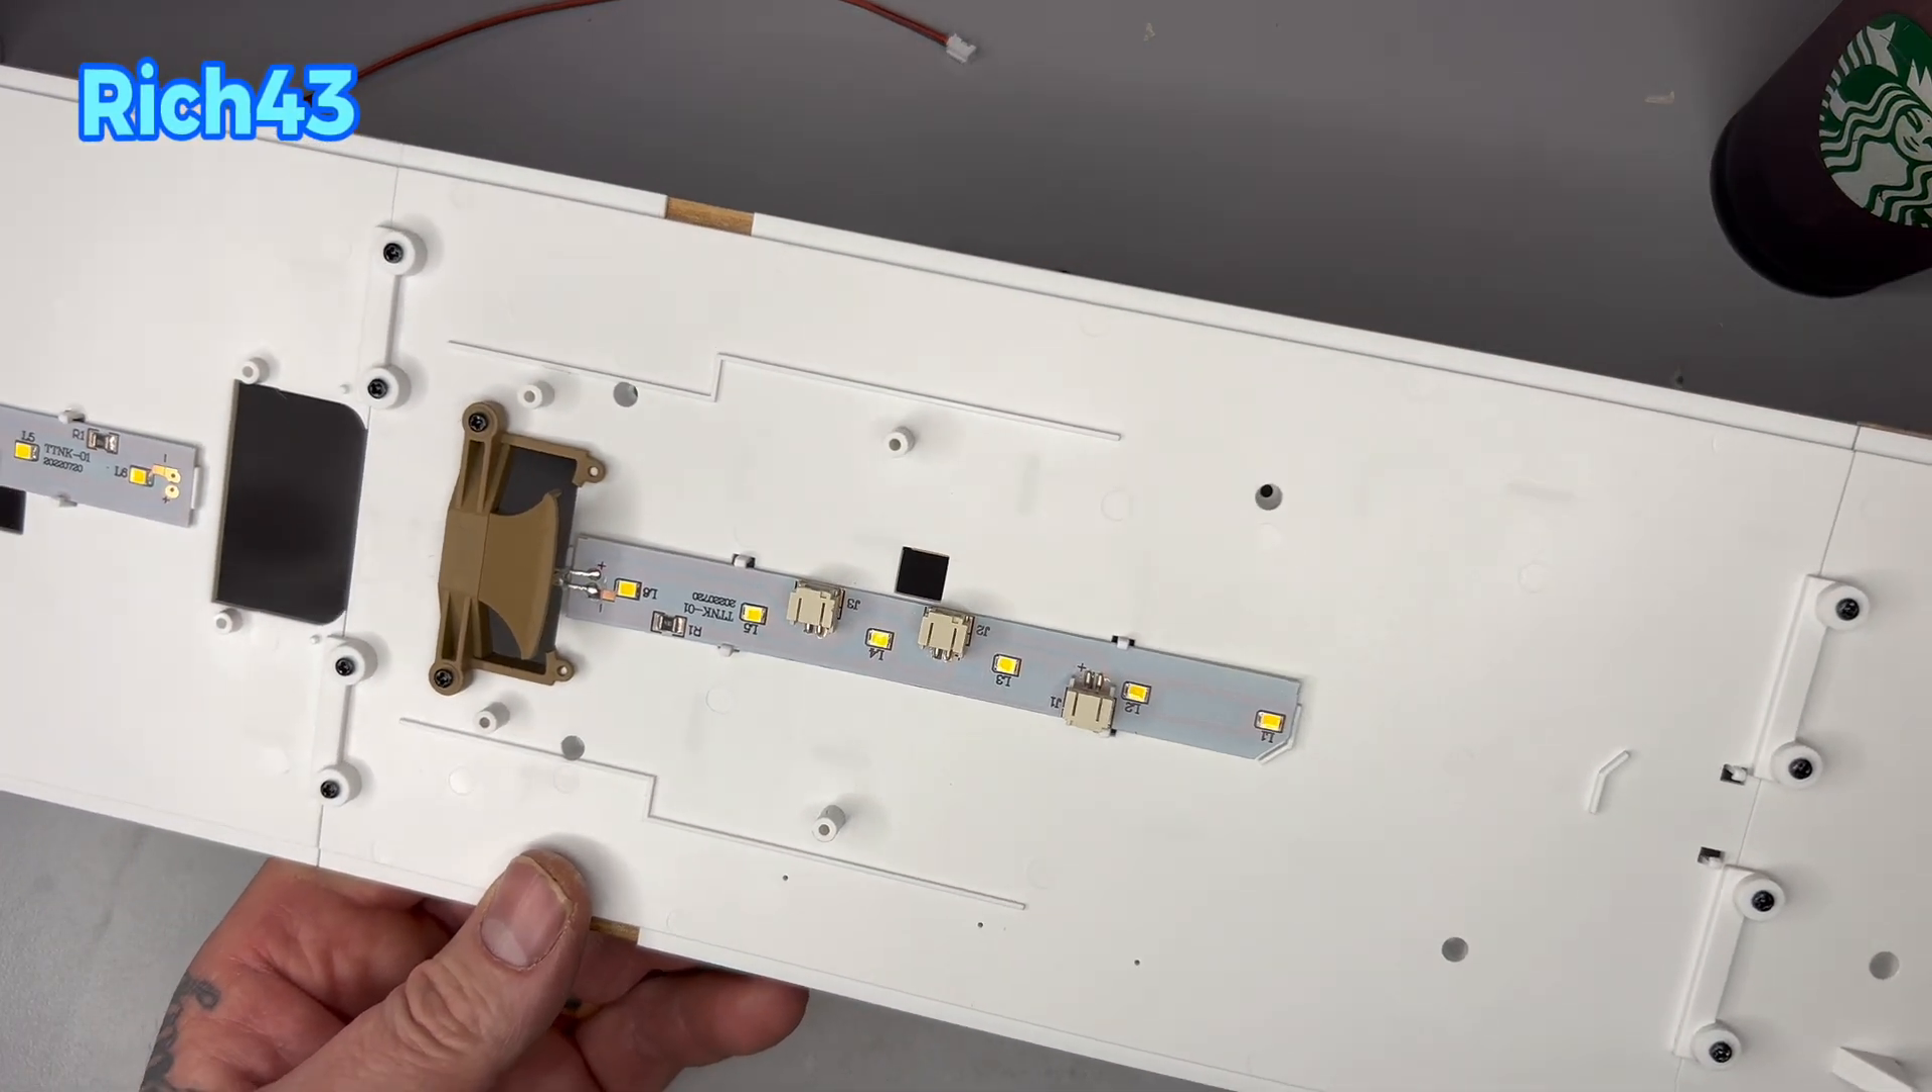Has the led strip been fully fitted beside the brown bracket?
Yes.